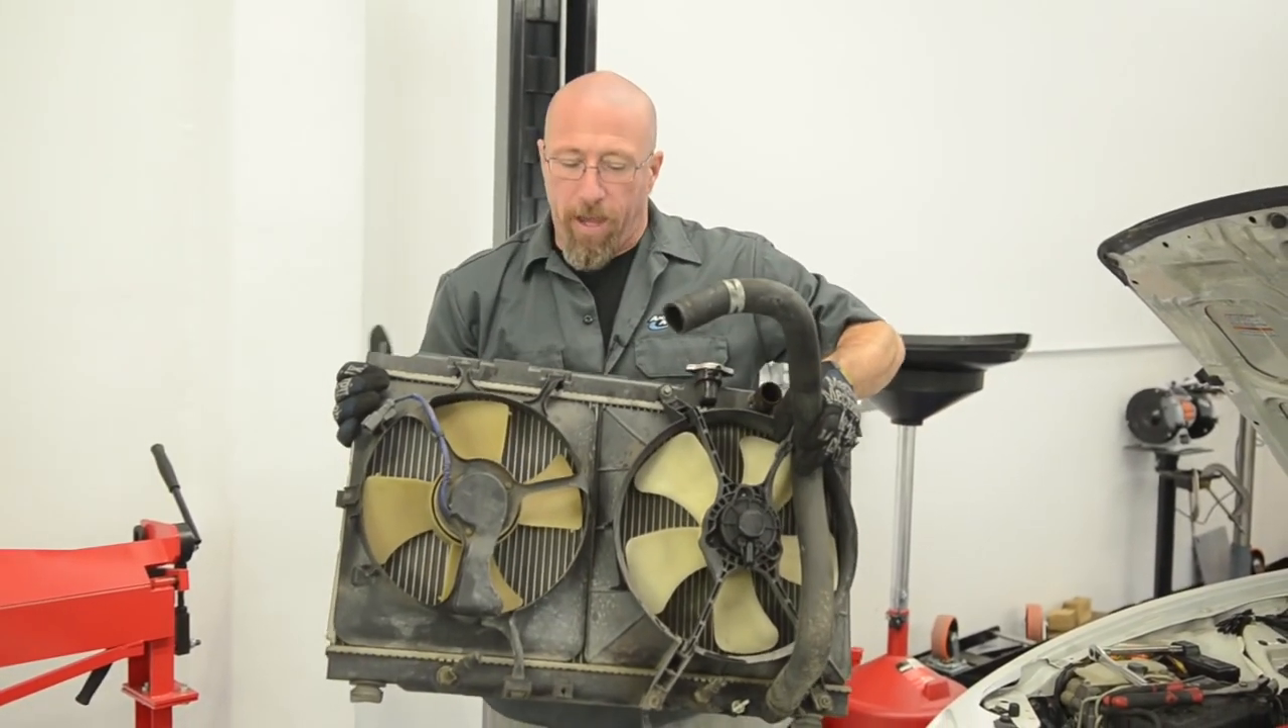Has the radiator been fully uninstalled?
Yes.